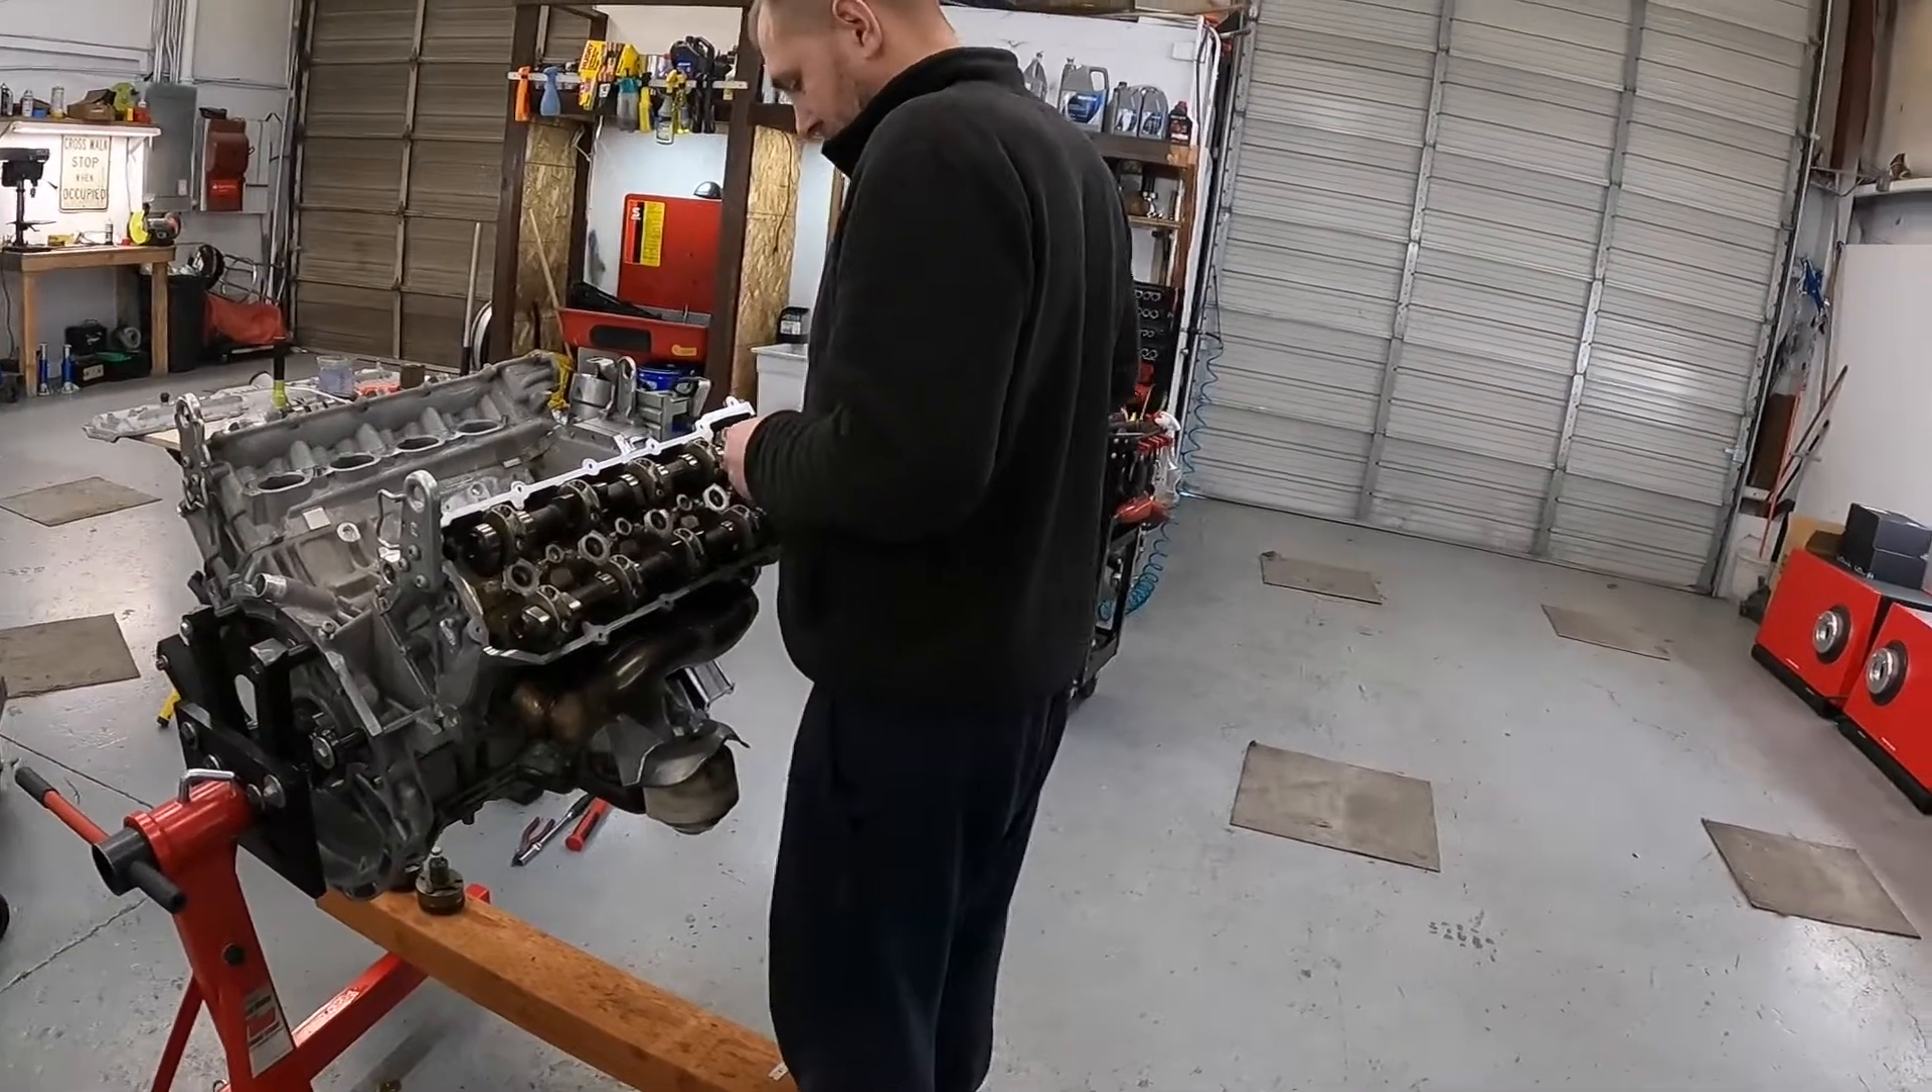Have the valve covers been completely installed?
No.